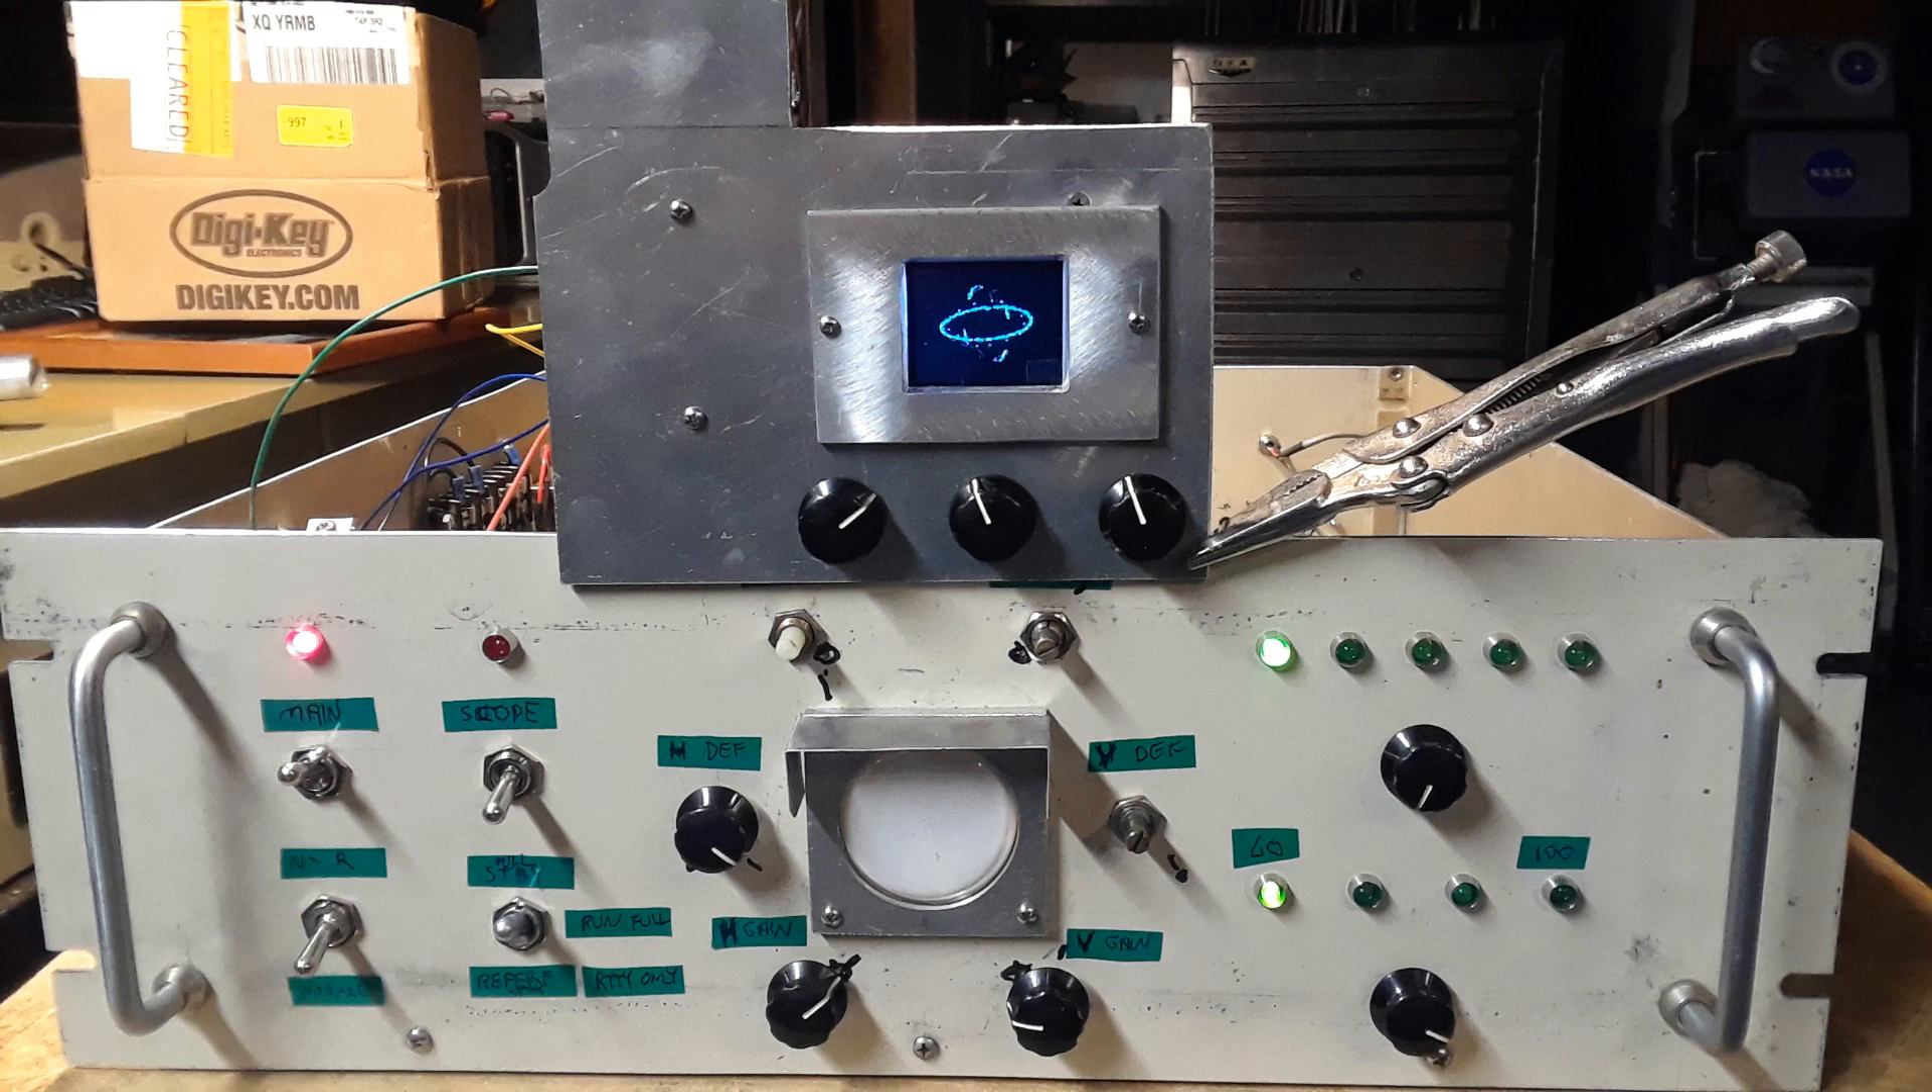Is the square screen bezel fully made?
Yes.